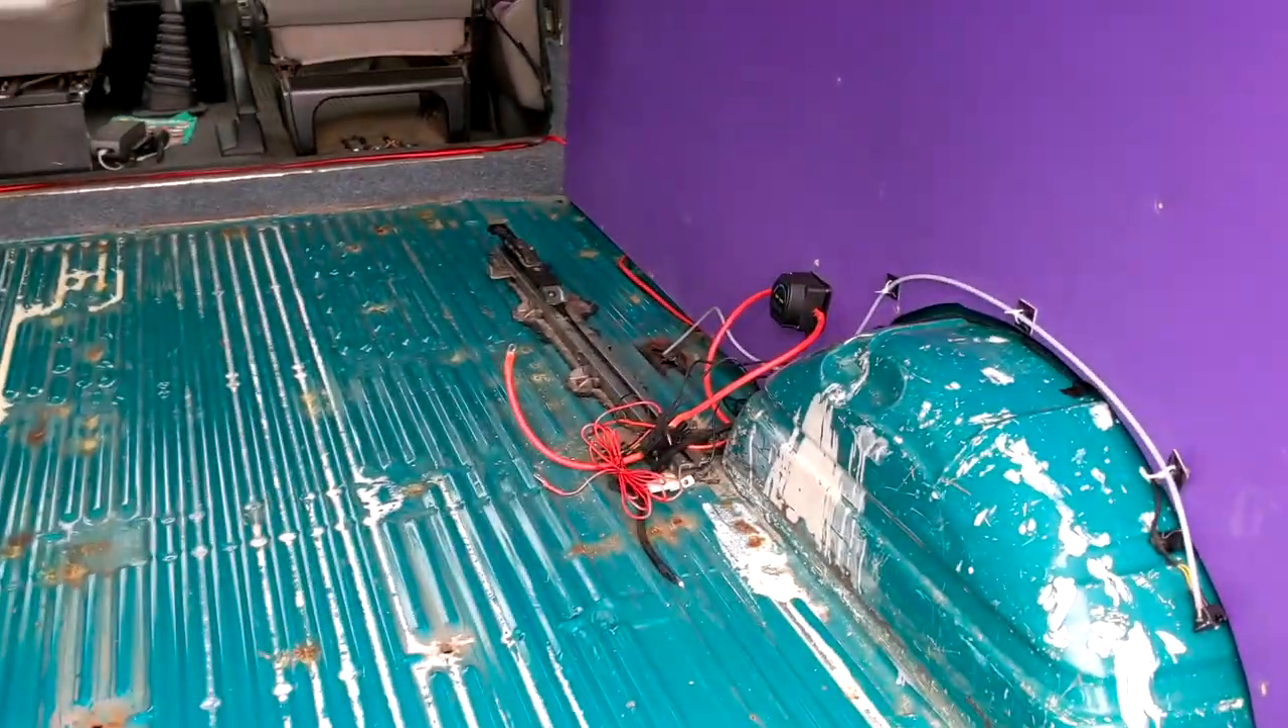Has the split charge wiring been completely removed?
No.